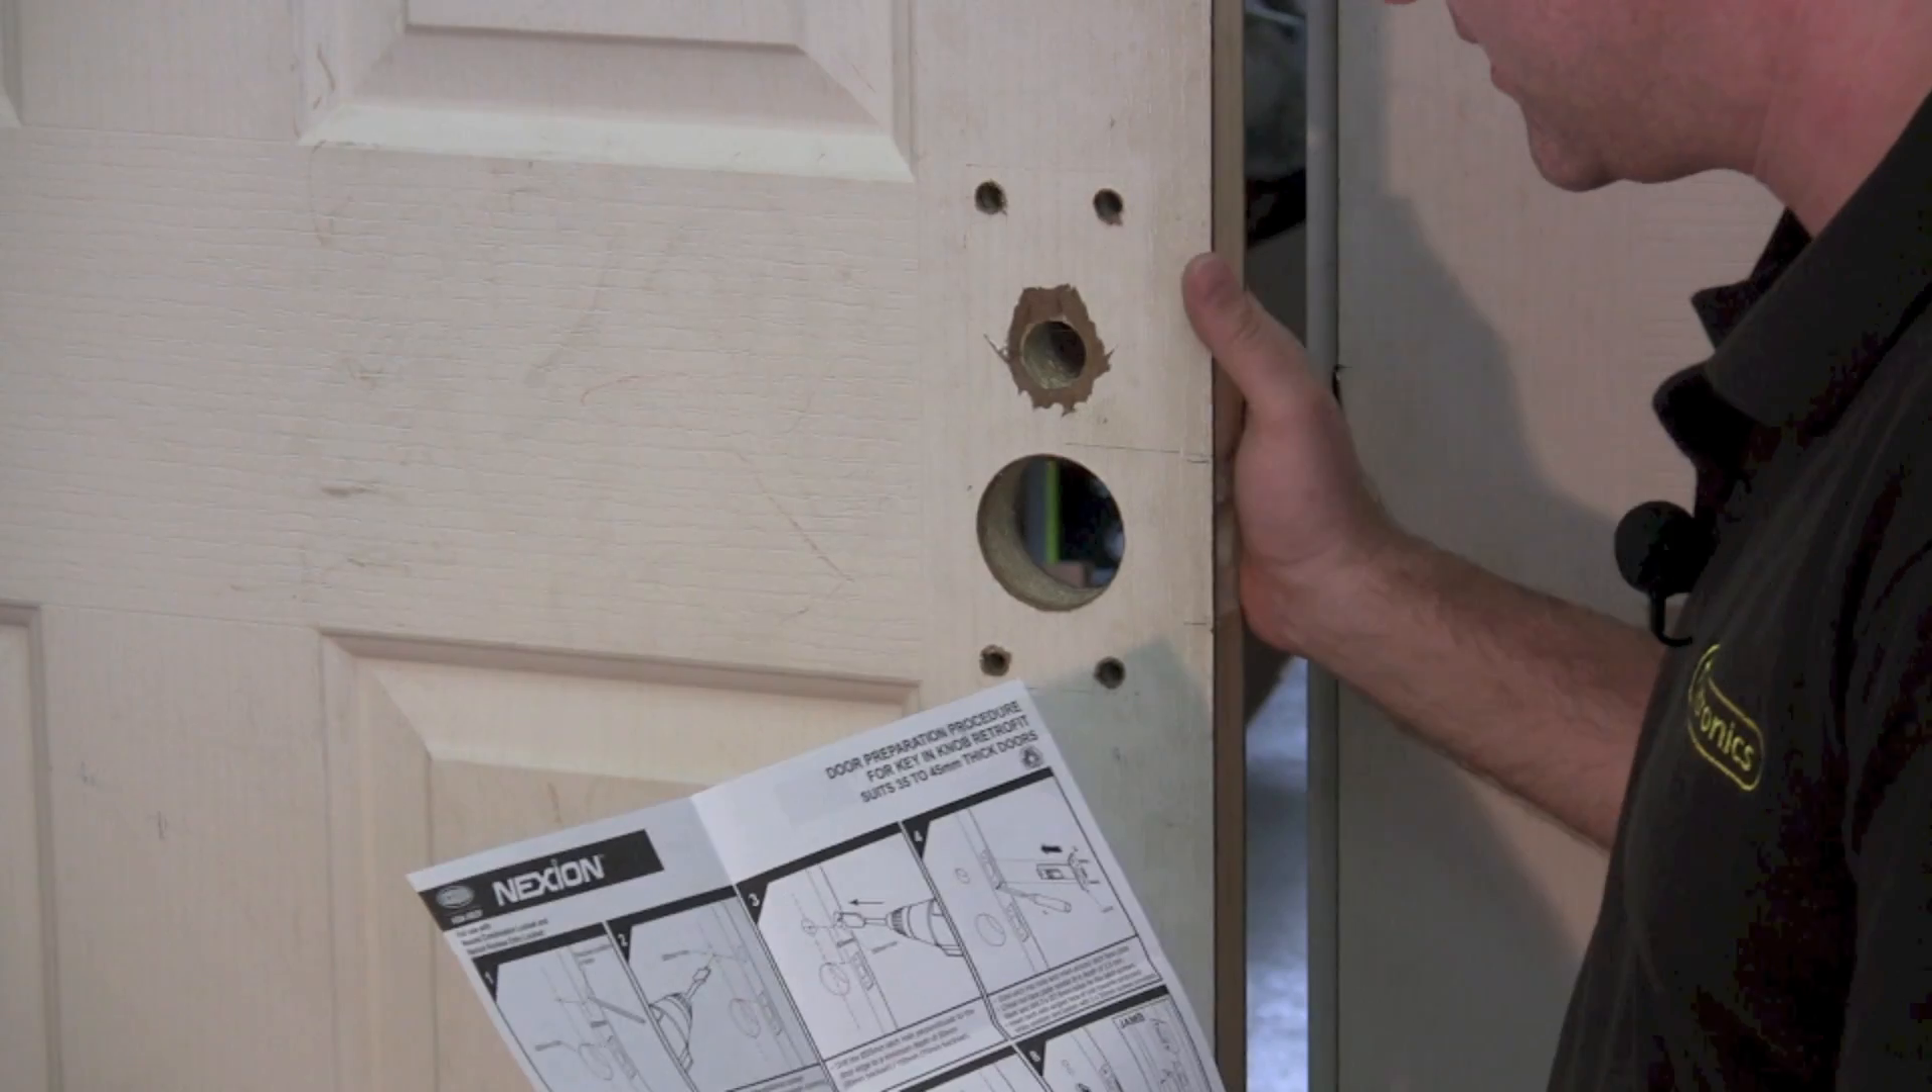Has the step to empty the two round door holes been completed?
Yes.